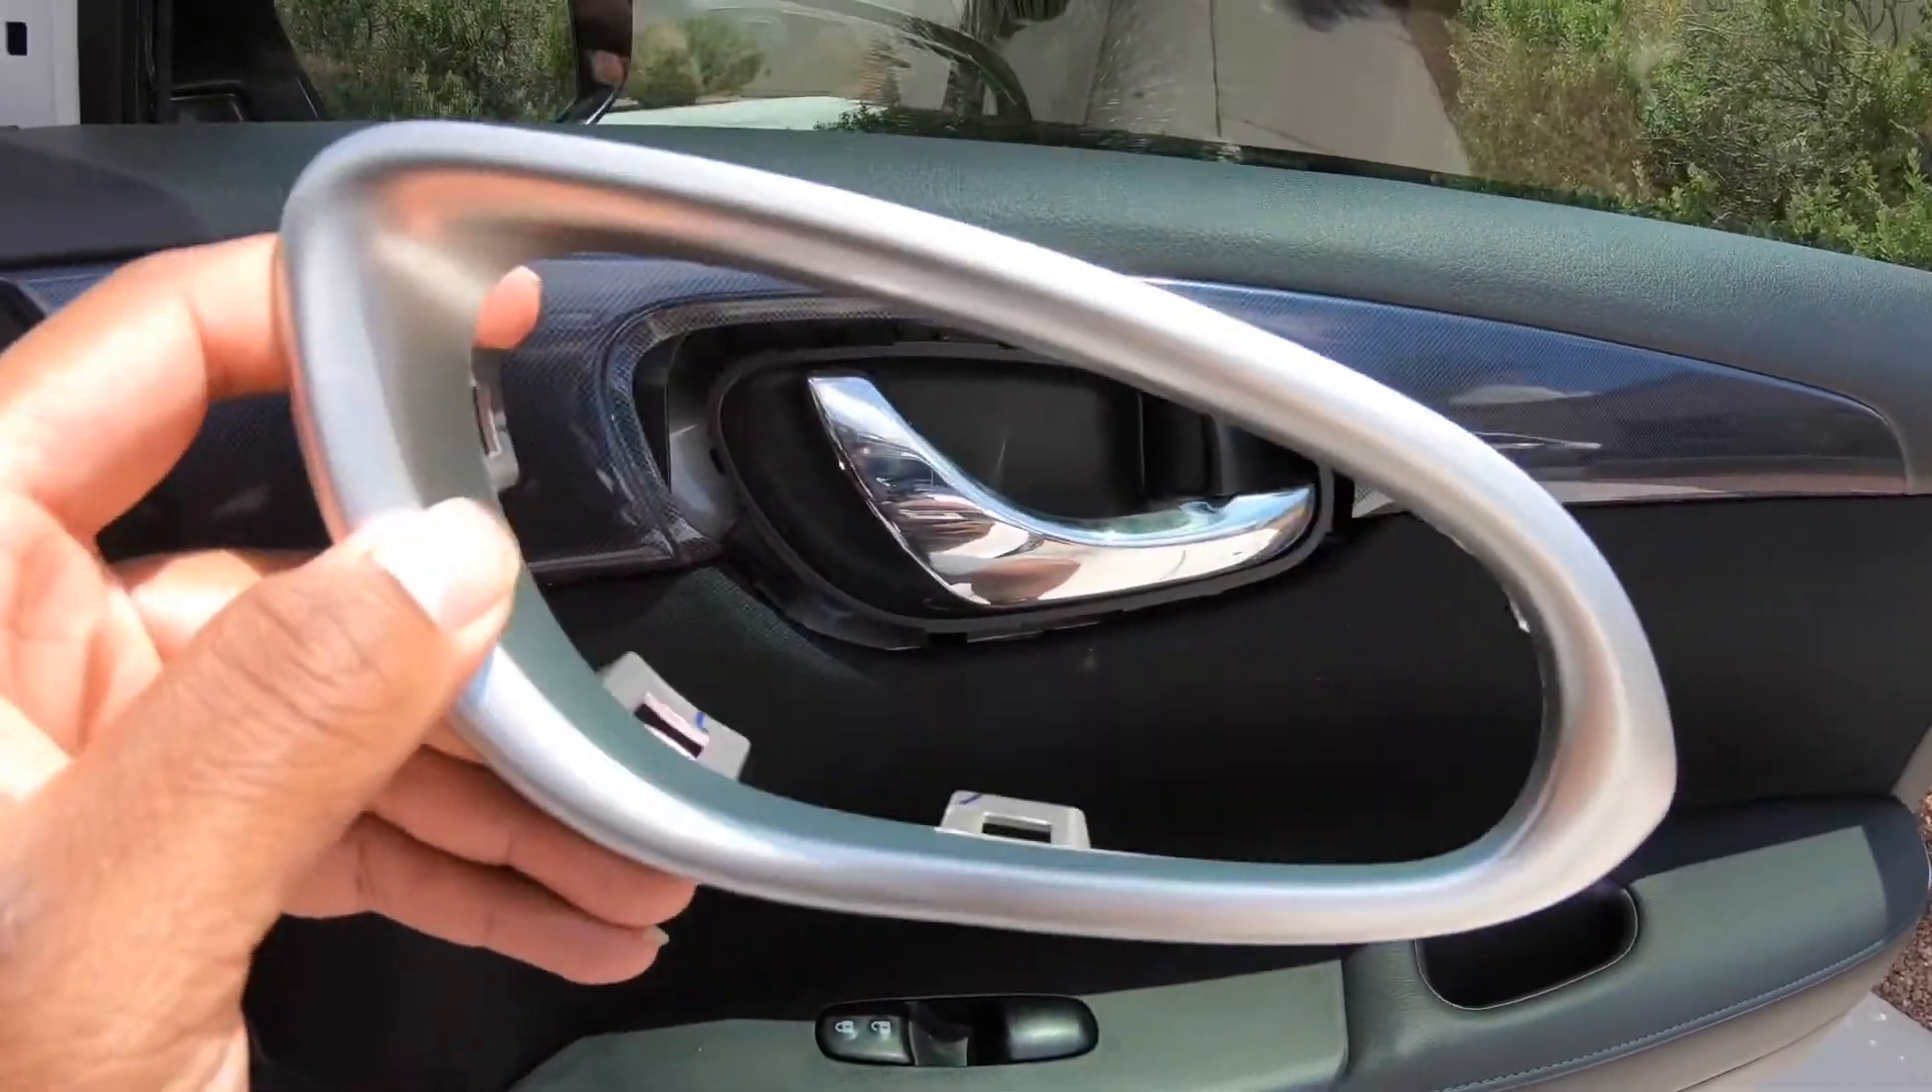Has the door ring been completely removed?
Yes.